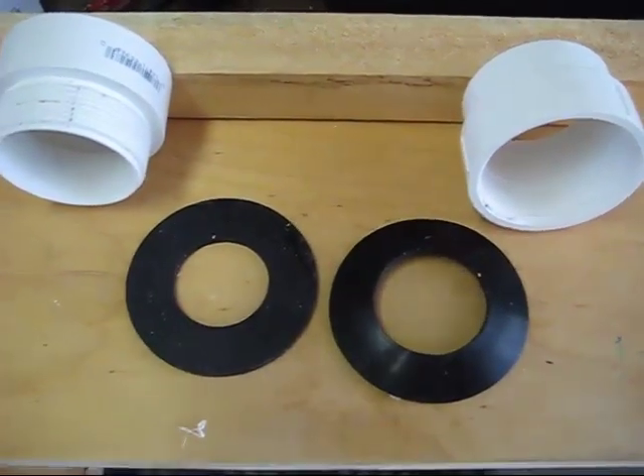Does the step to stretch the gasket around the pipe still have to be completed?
Yes.